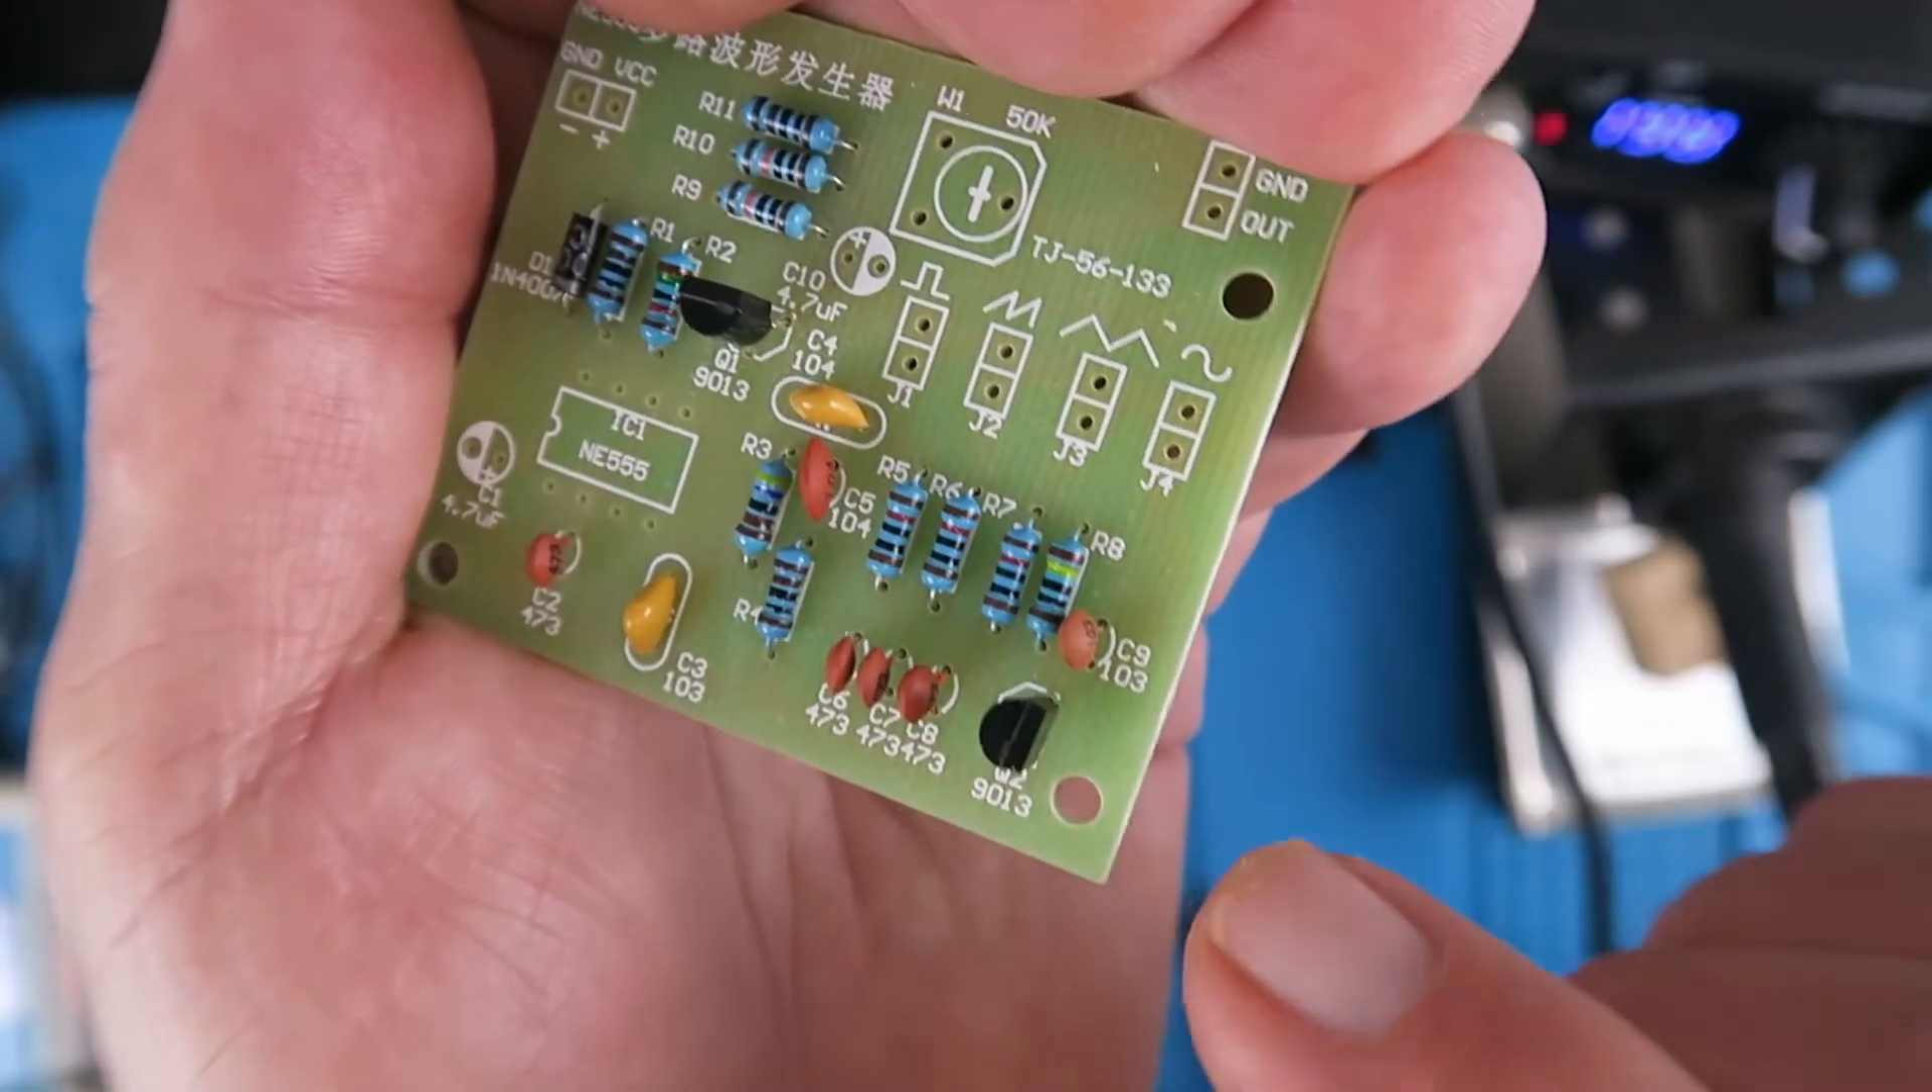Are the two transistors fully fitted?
Yes.